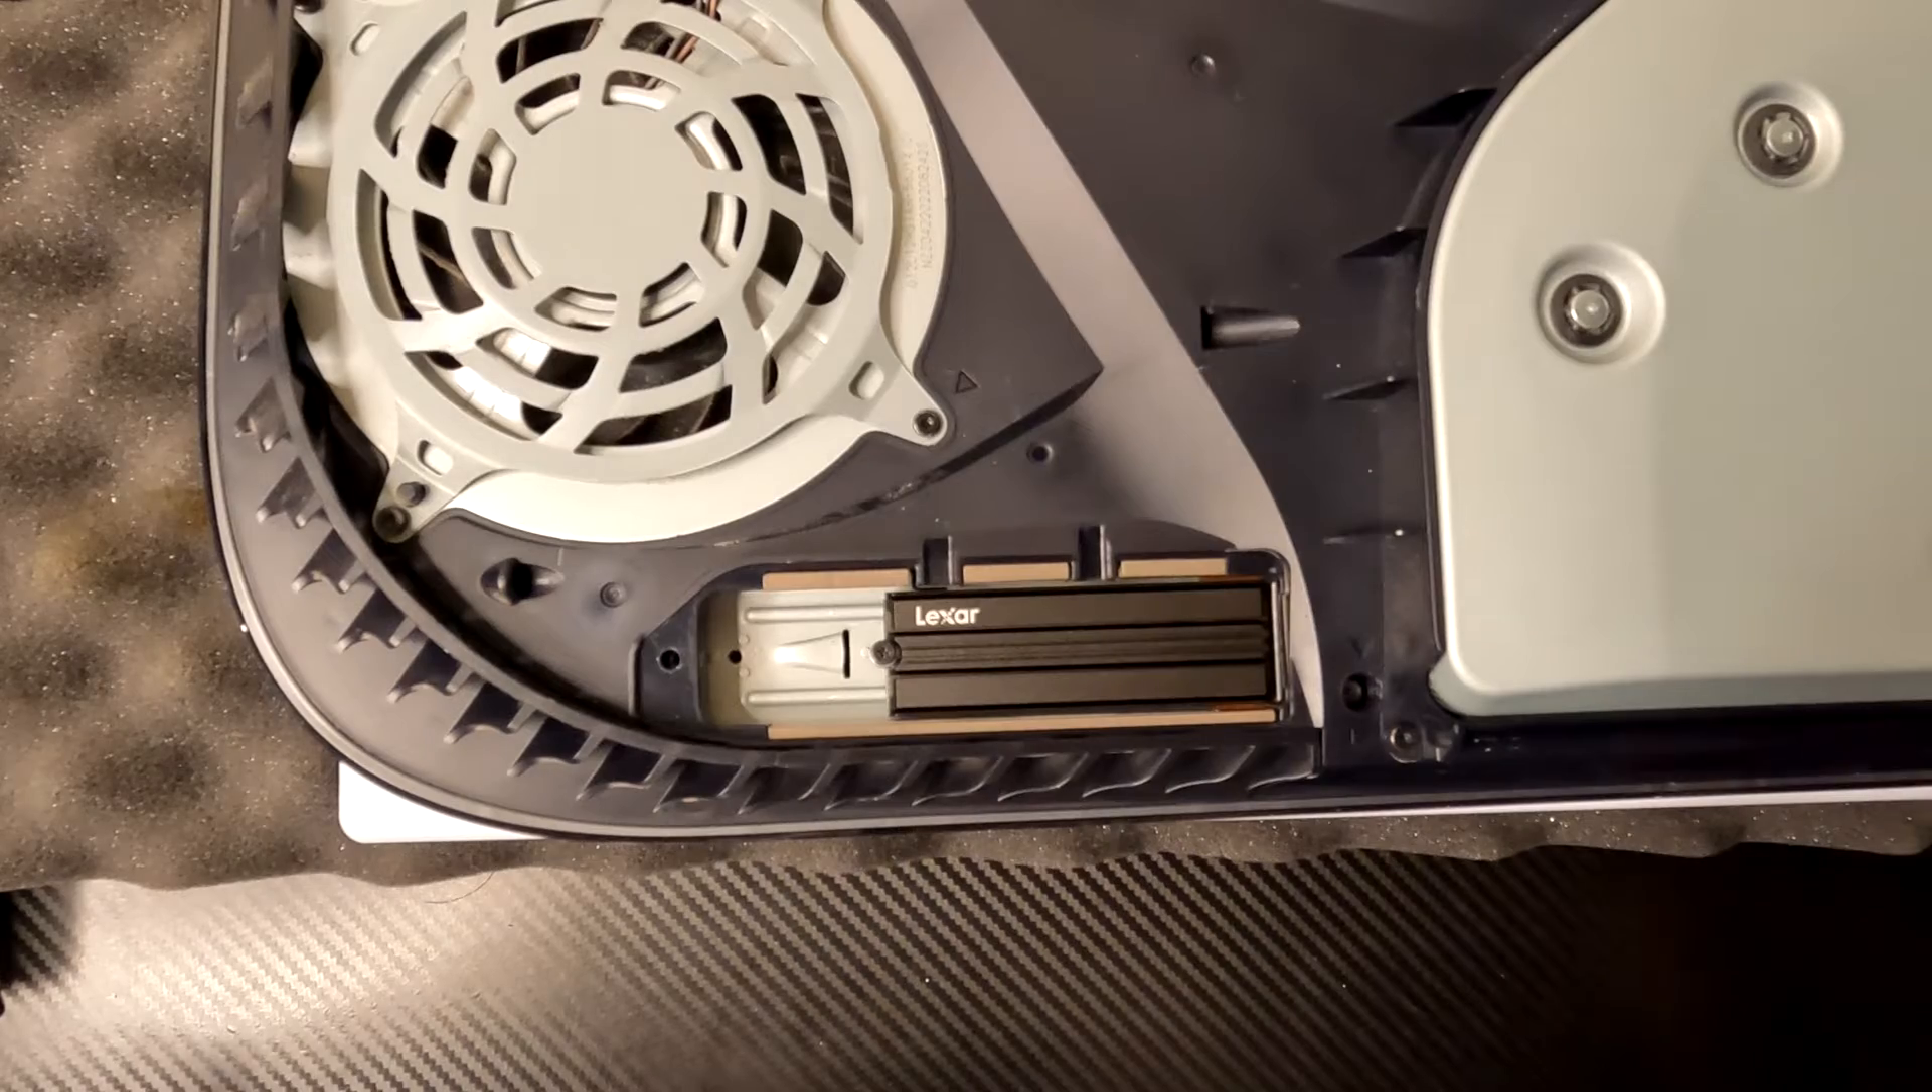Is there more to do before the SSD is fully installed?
No.